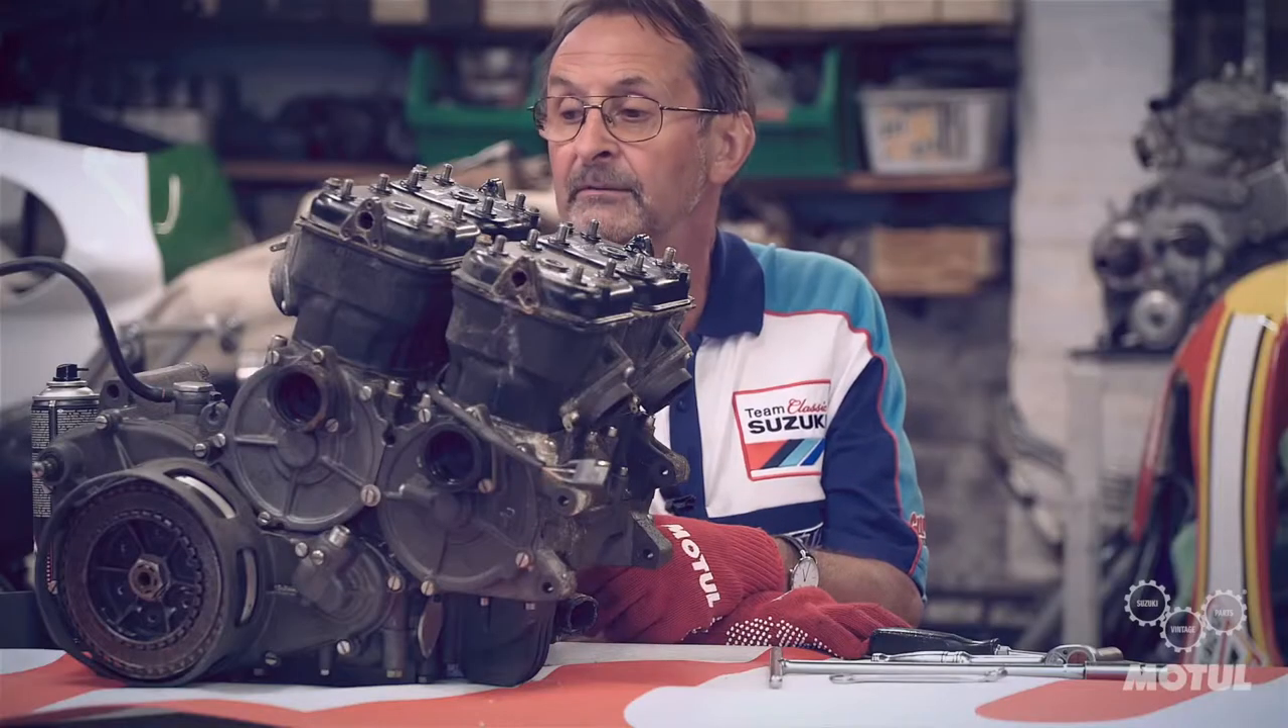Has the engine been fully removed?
Yes.